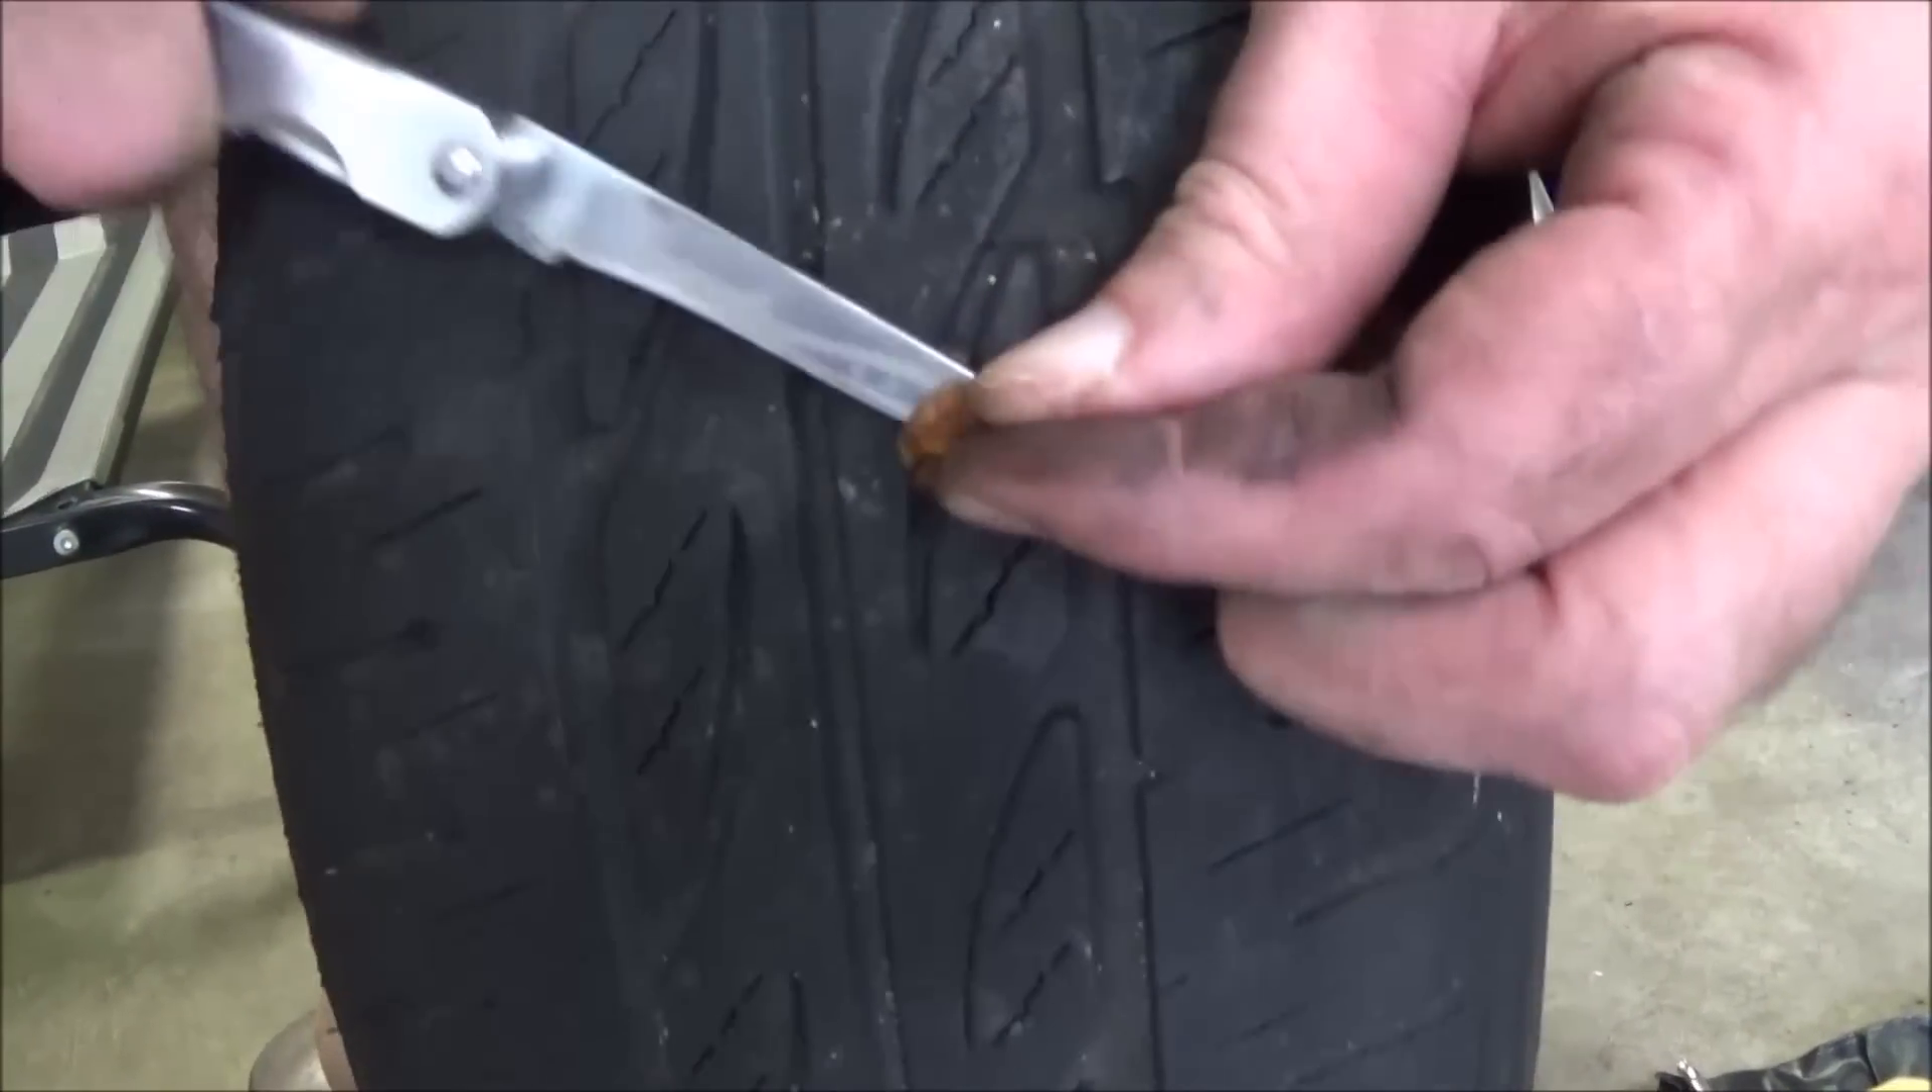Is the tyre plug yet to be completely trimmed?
Yes.